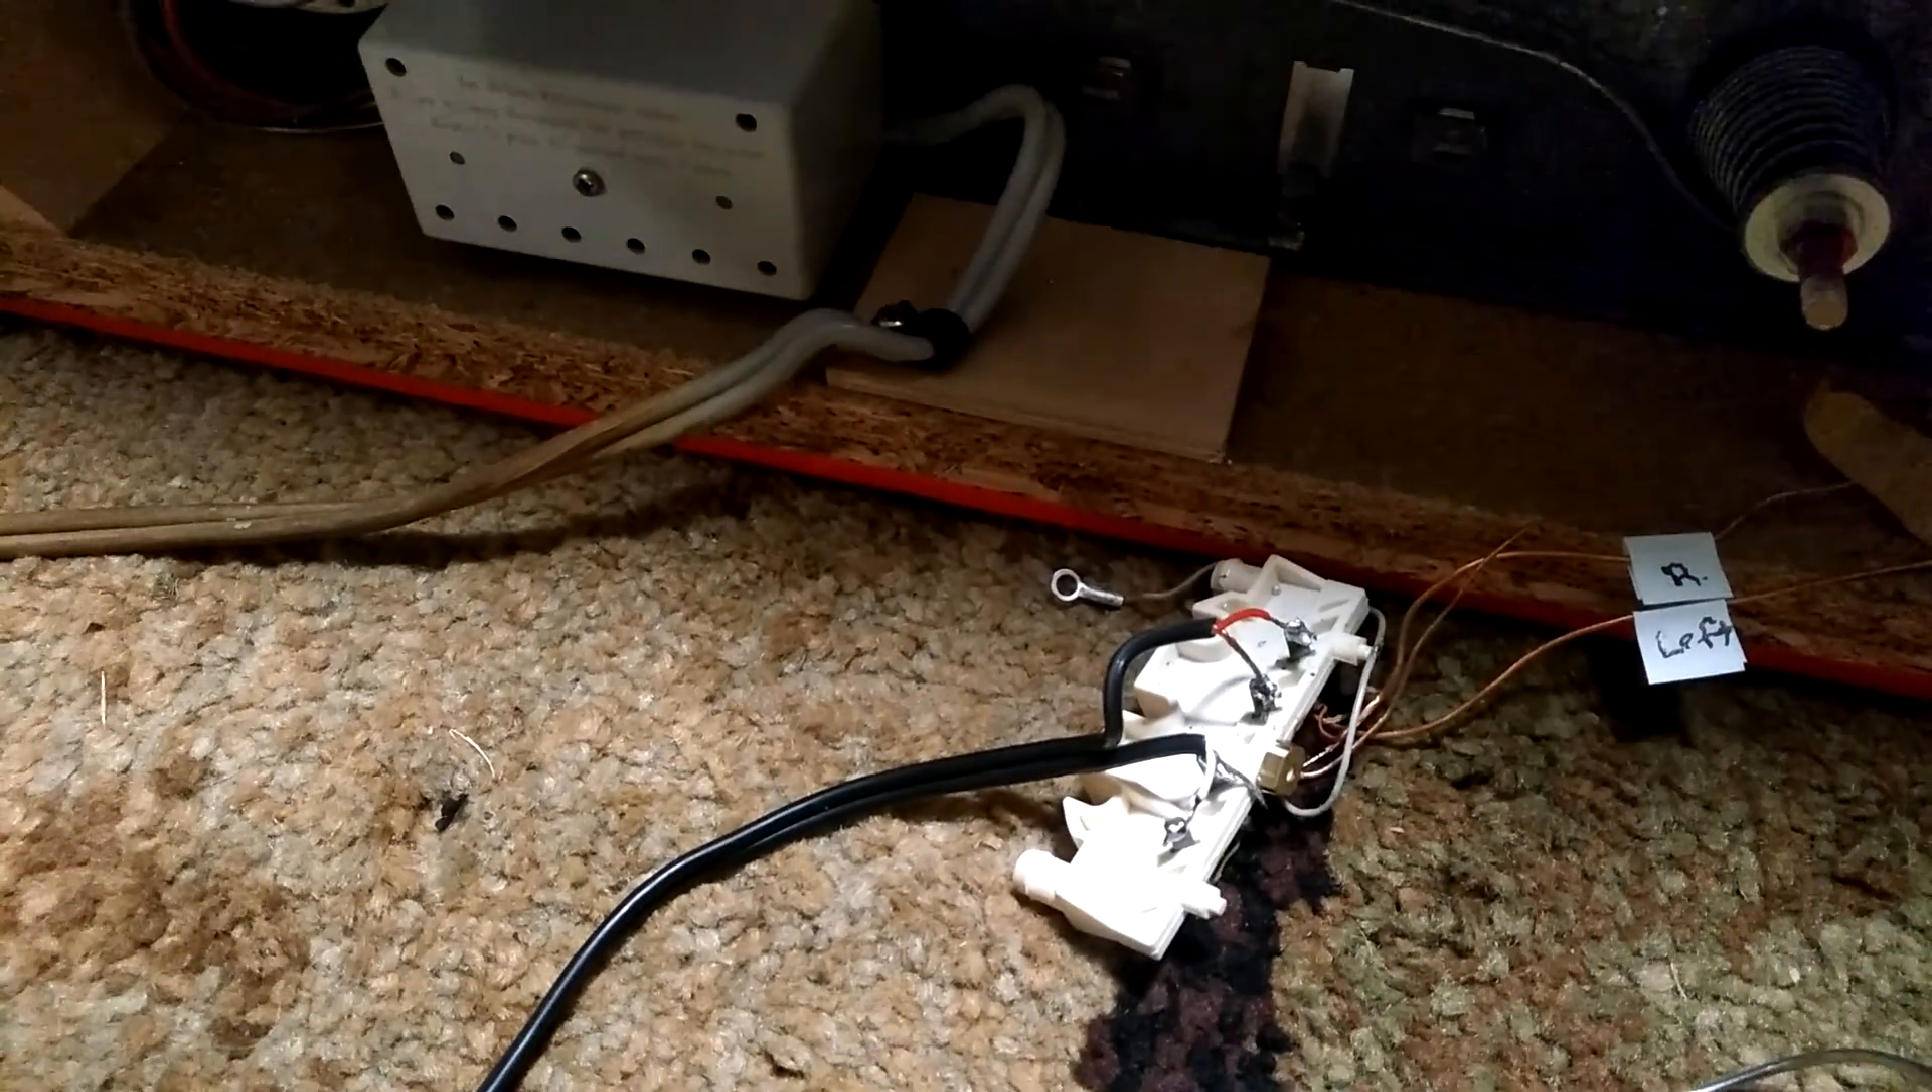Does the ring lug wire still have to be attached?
Yes.